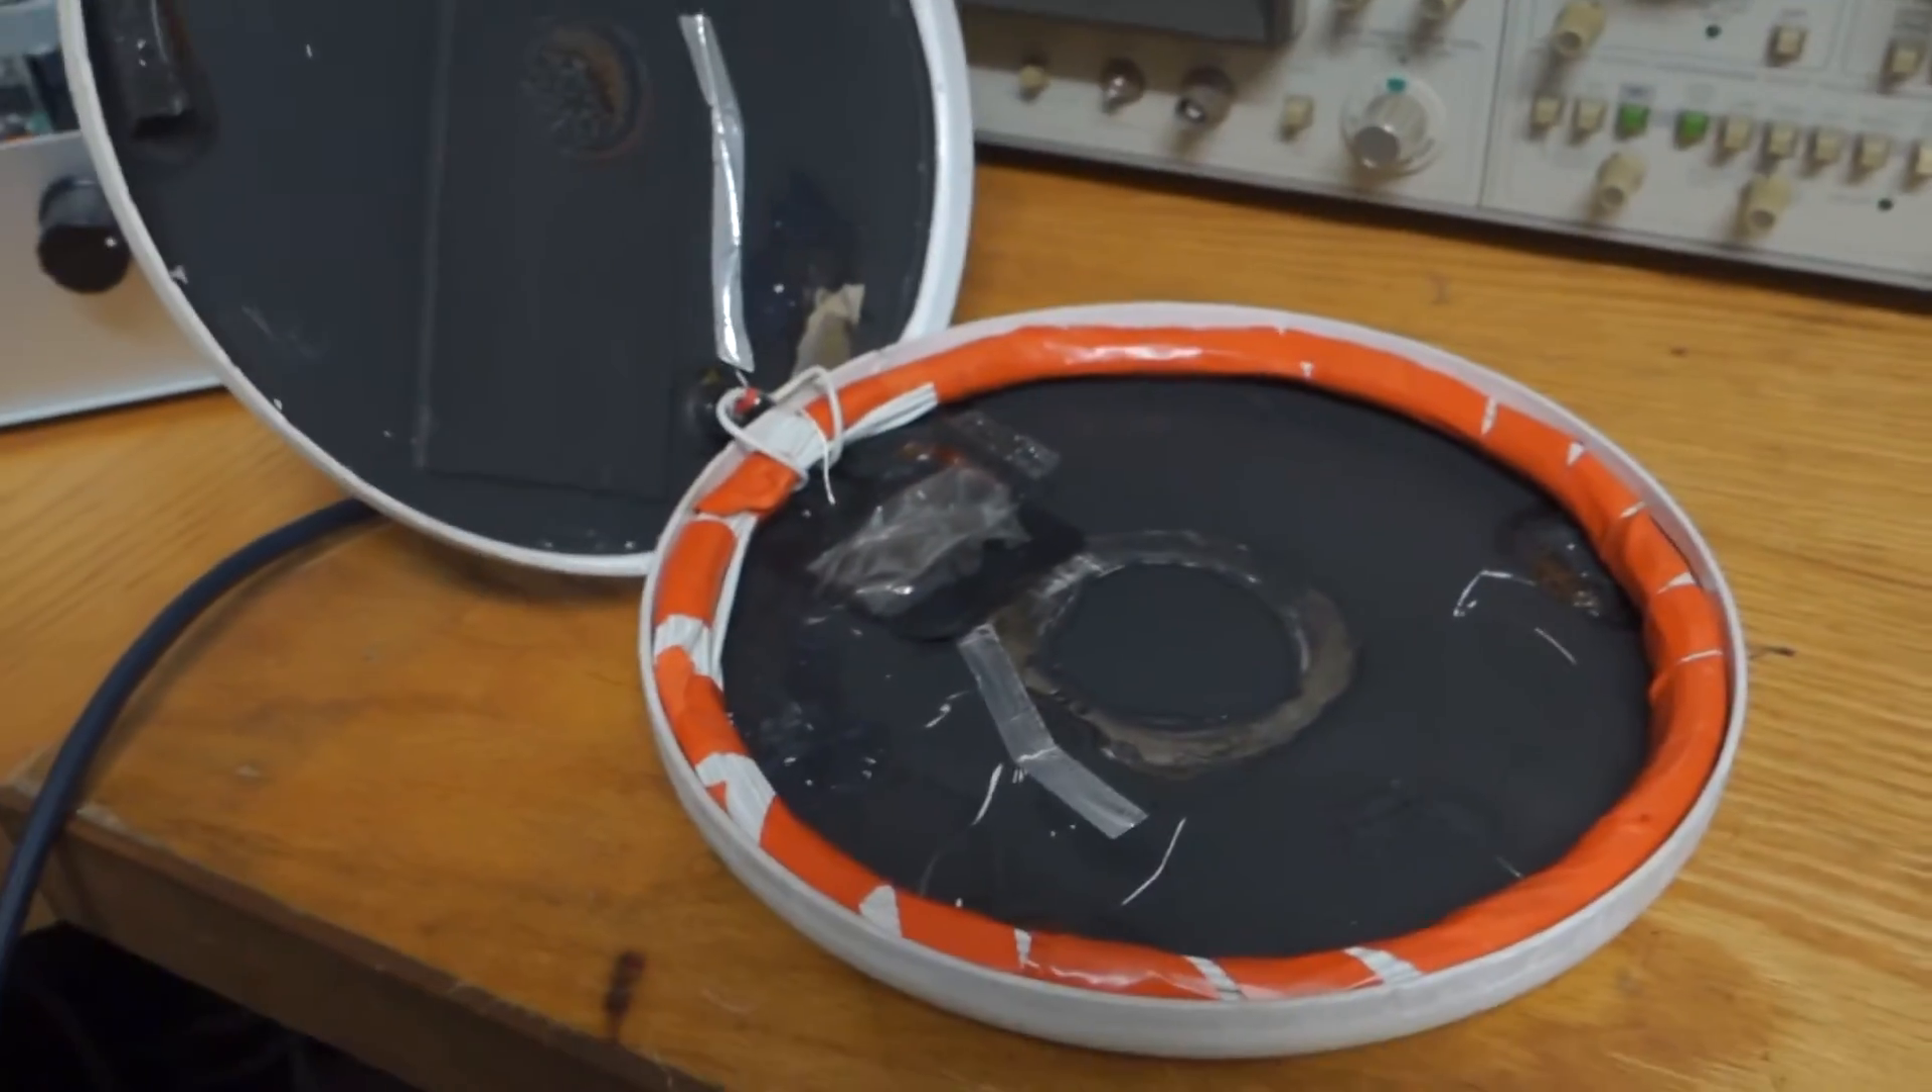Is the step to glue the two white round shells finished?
No.